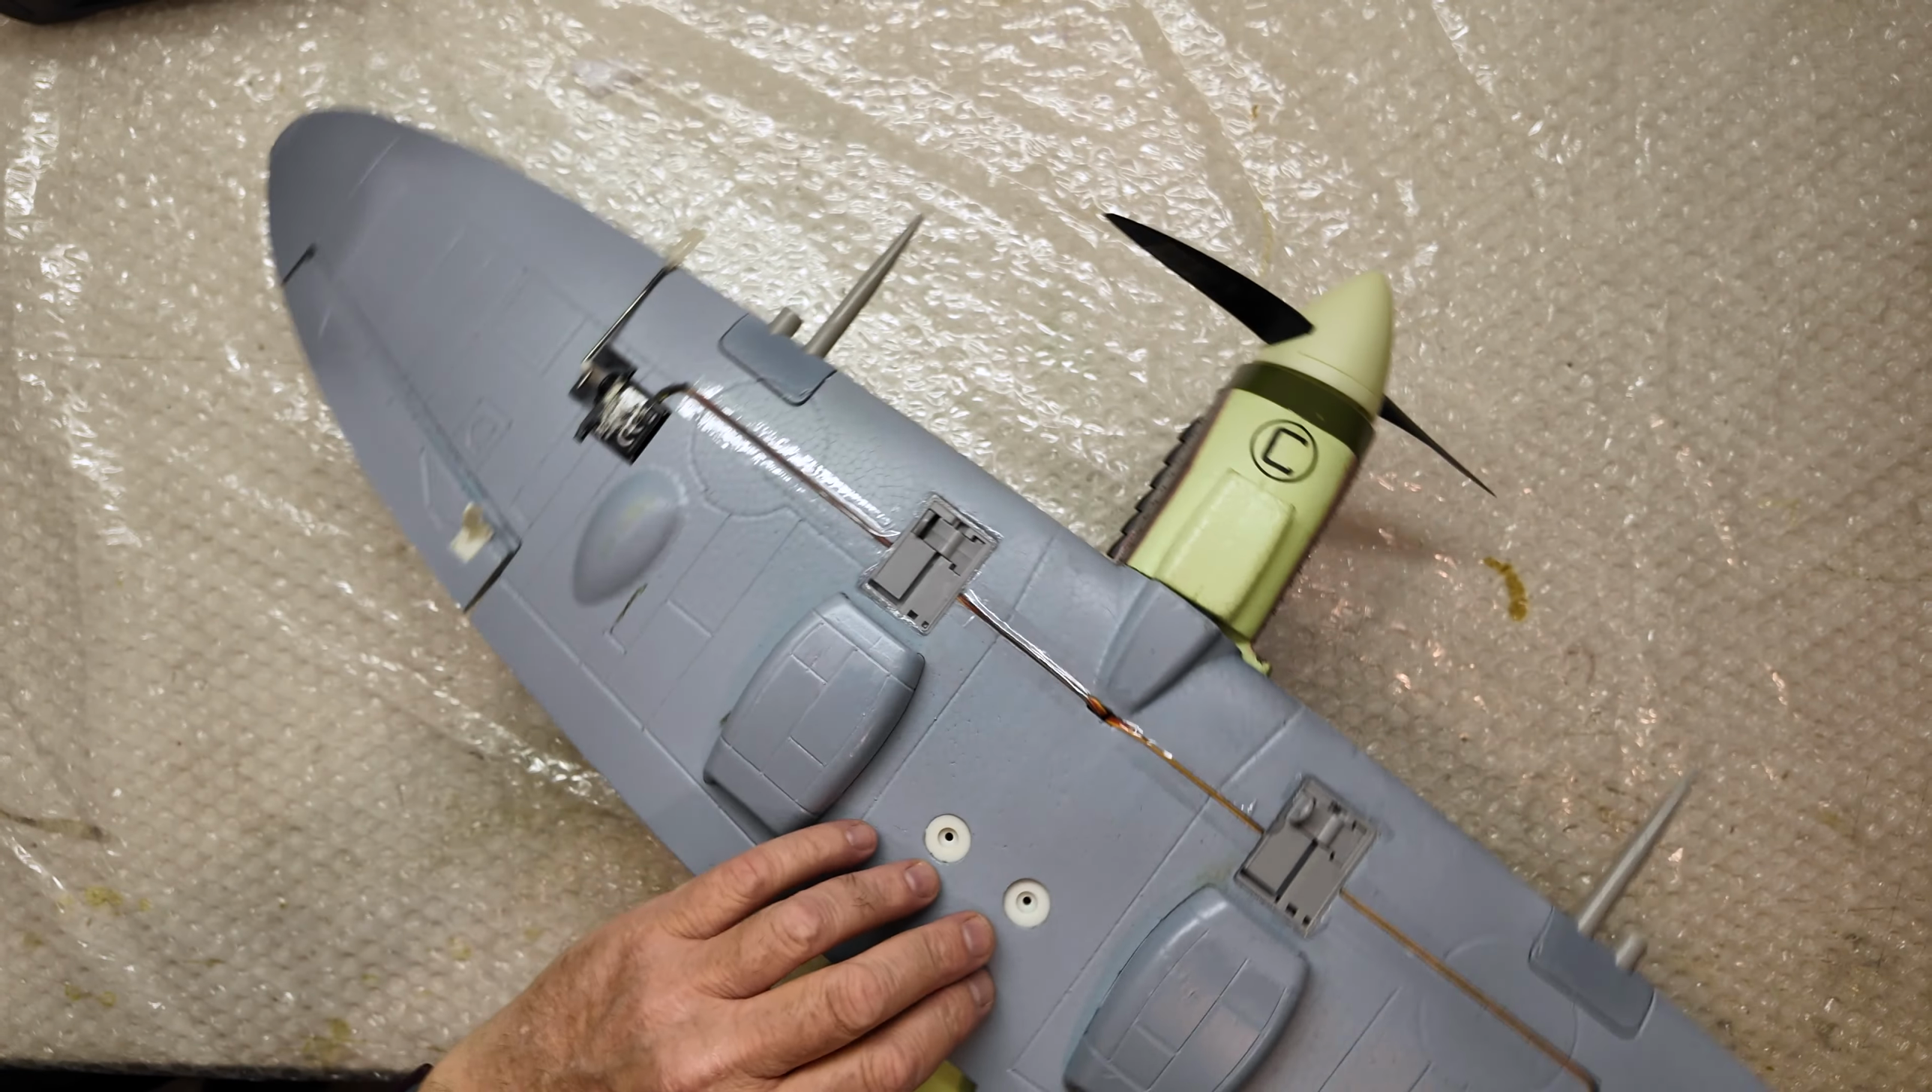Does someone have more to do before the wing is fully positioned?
No.